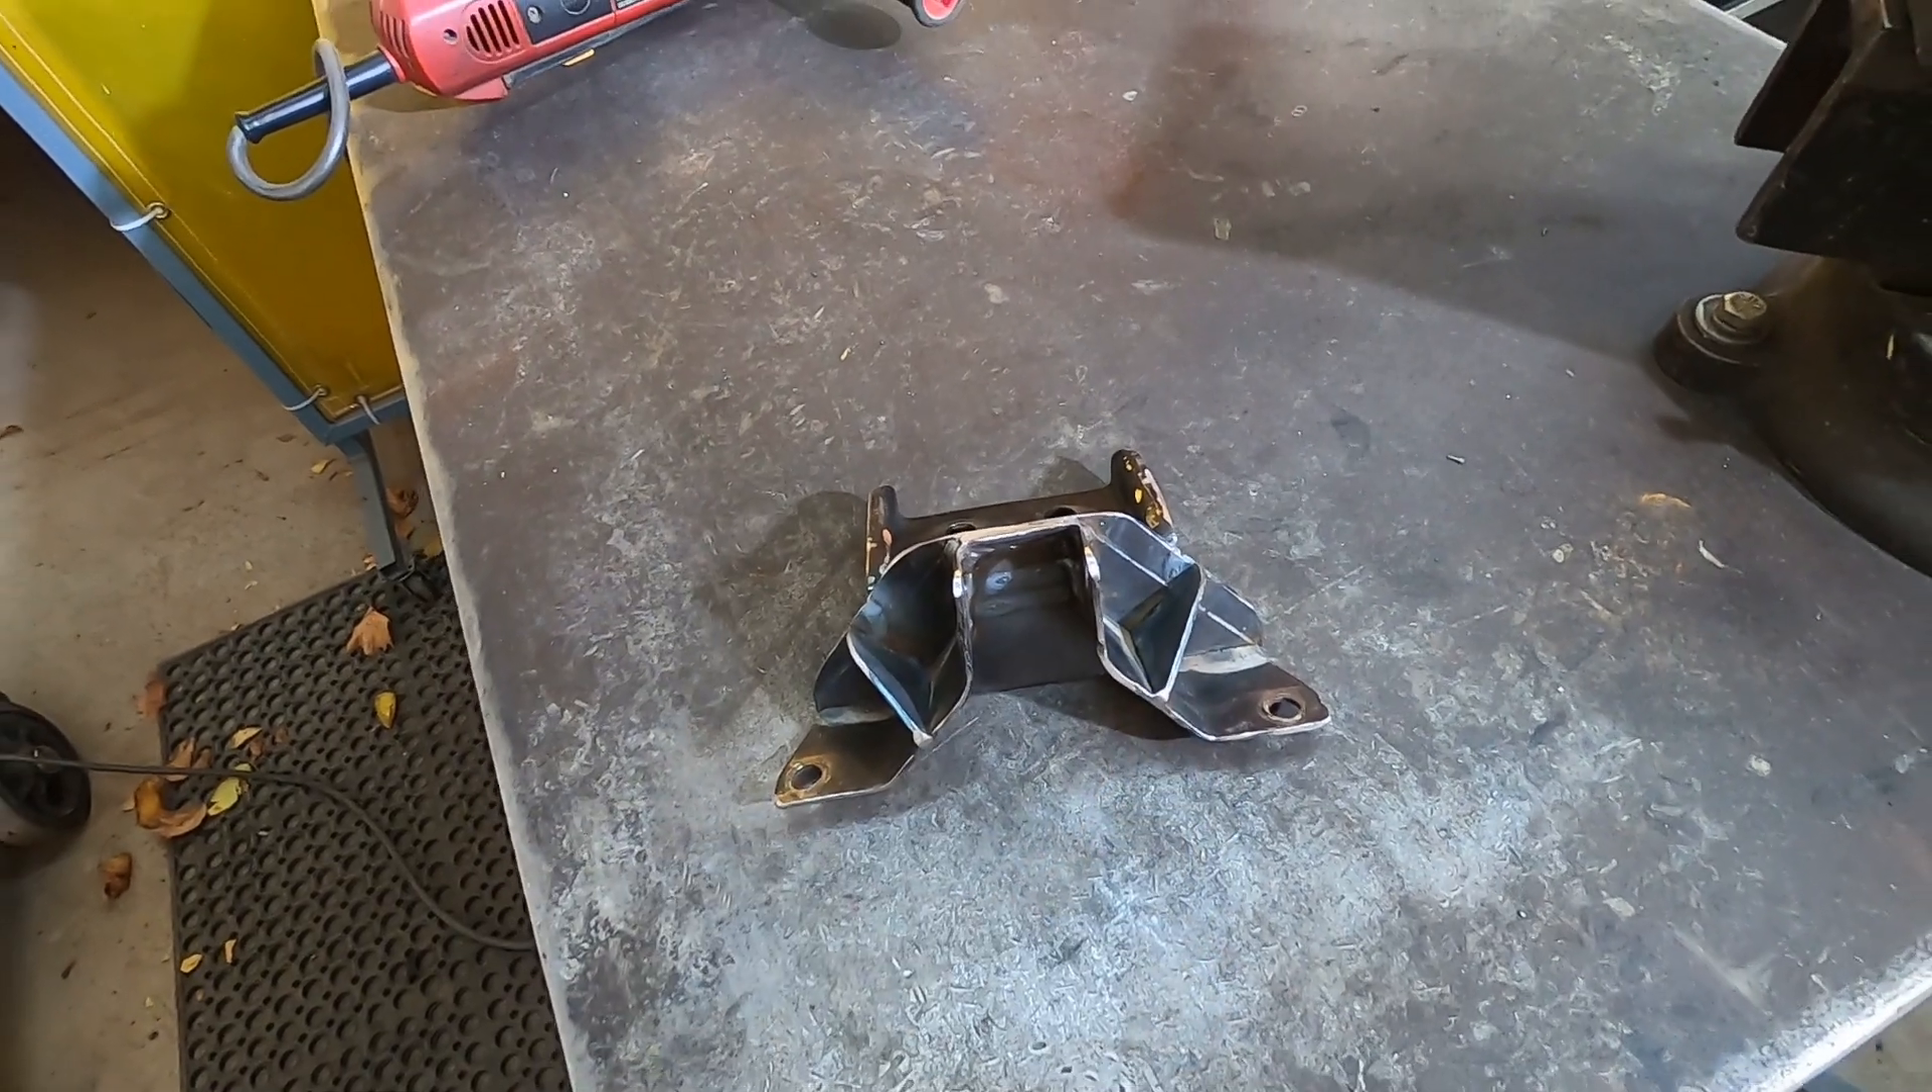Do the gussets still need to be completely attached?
No.